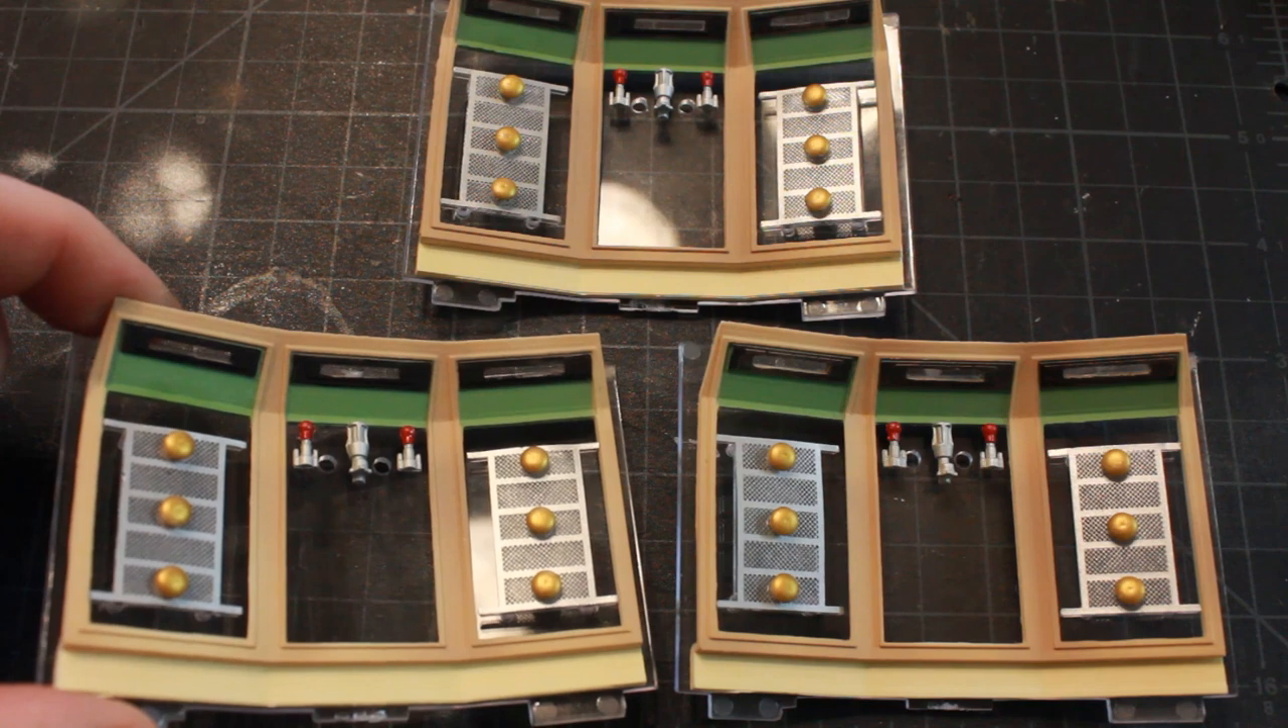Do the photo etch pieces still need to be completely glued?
No.